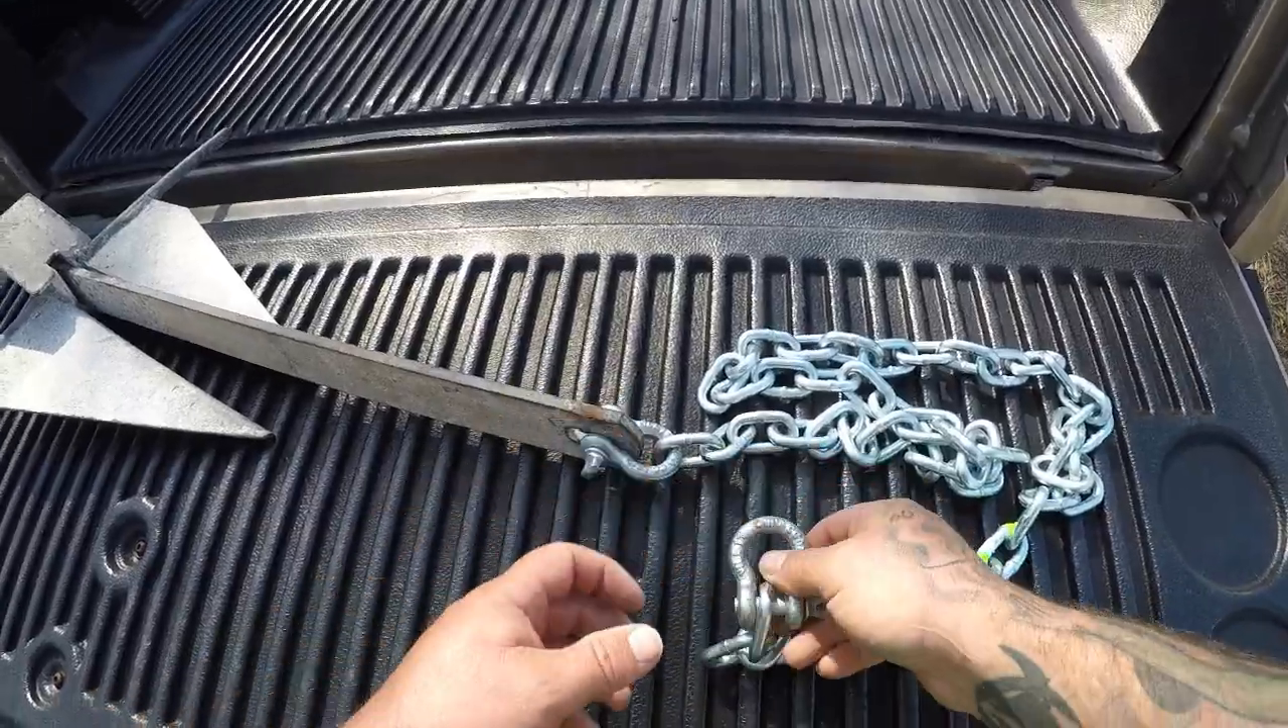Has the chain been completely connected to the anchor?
Yes.